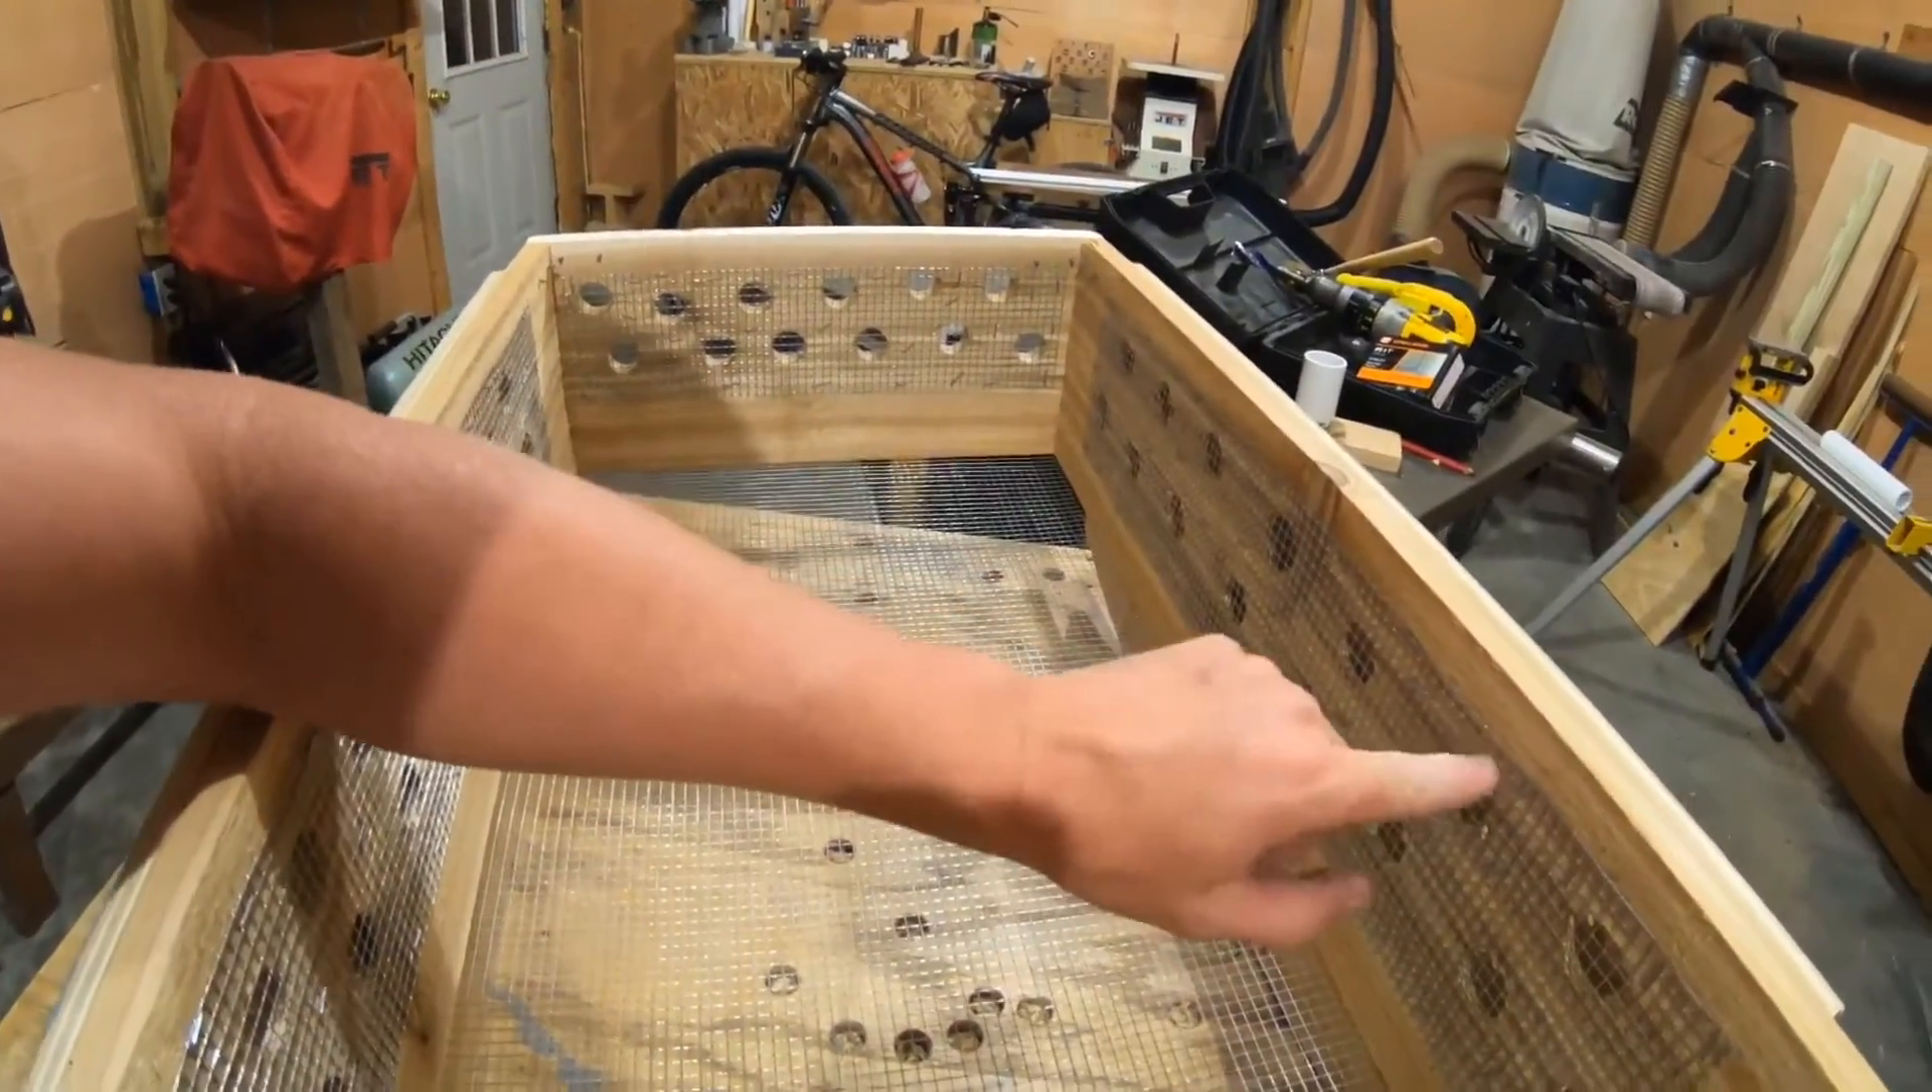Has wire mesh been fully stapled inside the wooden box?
Yes.